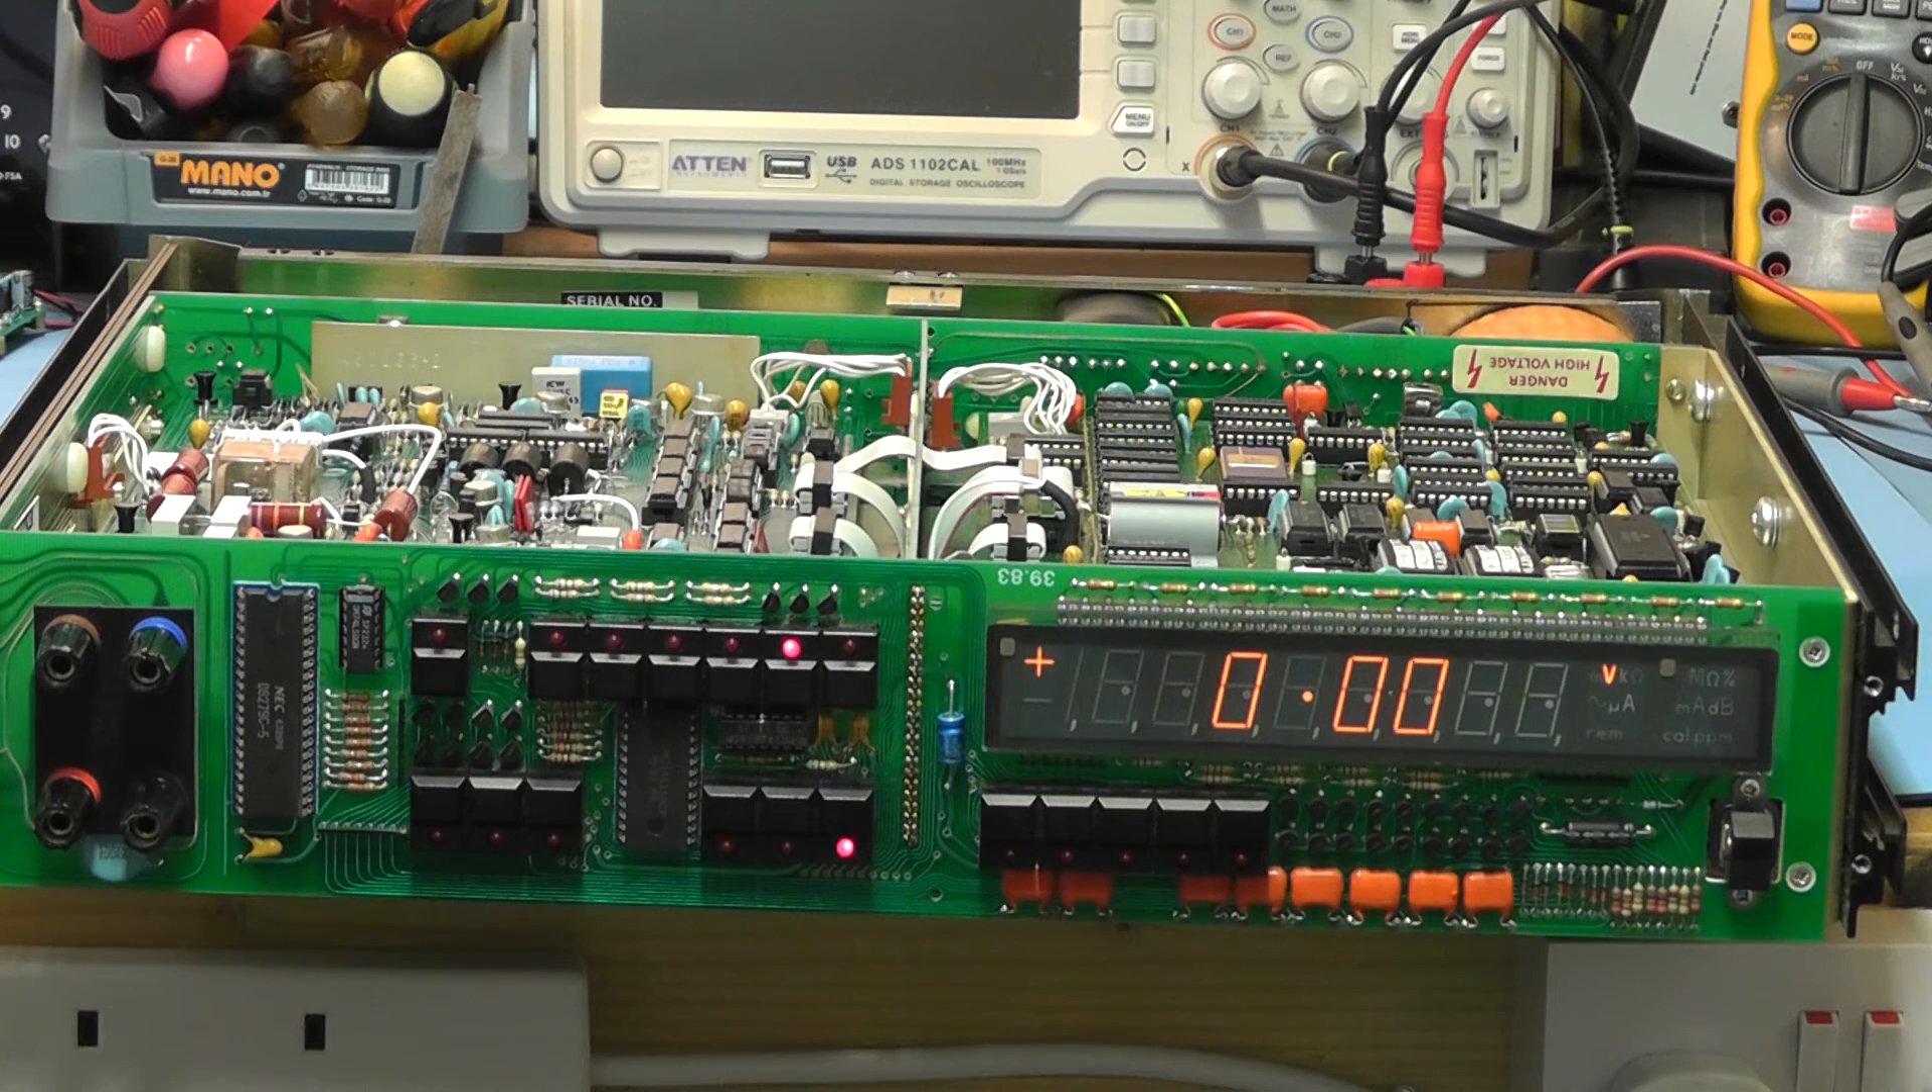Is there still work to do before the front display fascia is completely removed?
No.